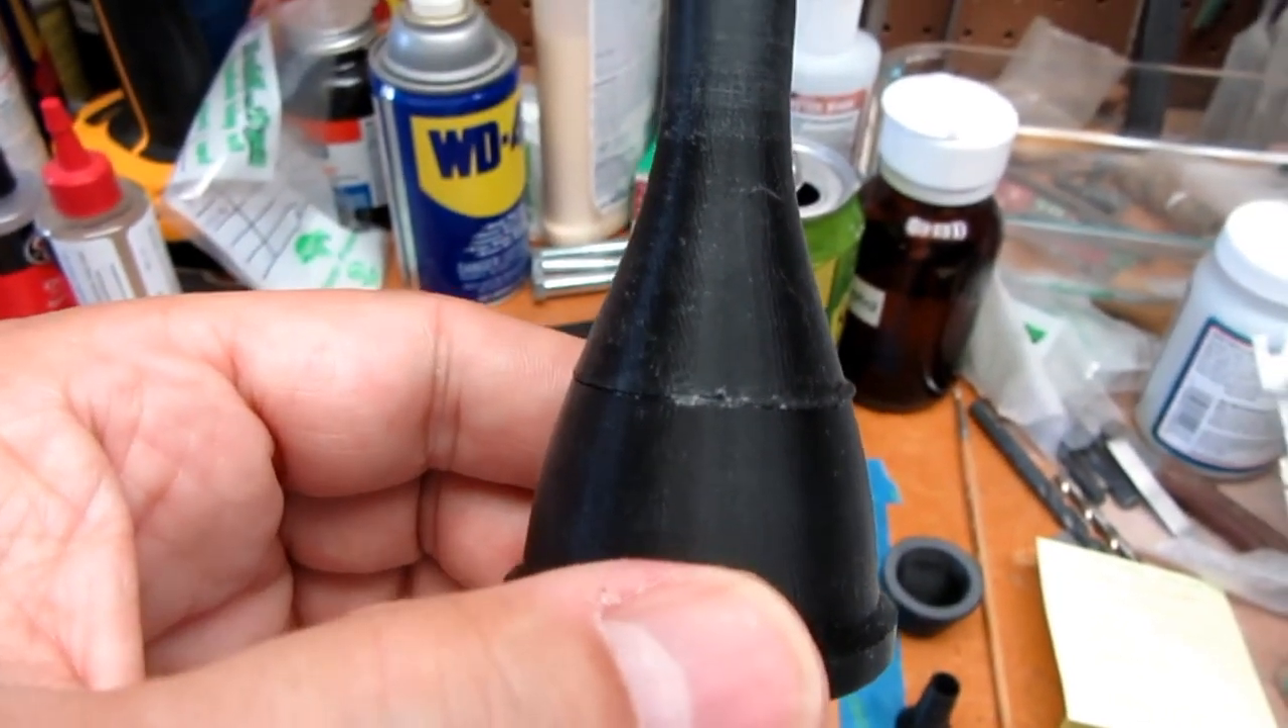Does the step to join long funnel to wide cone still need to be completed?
No.